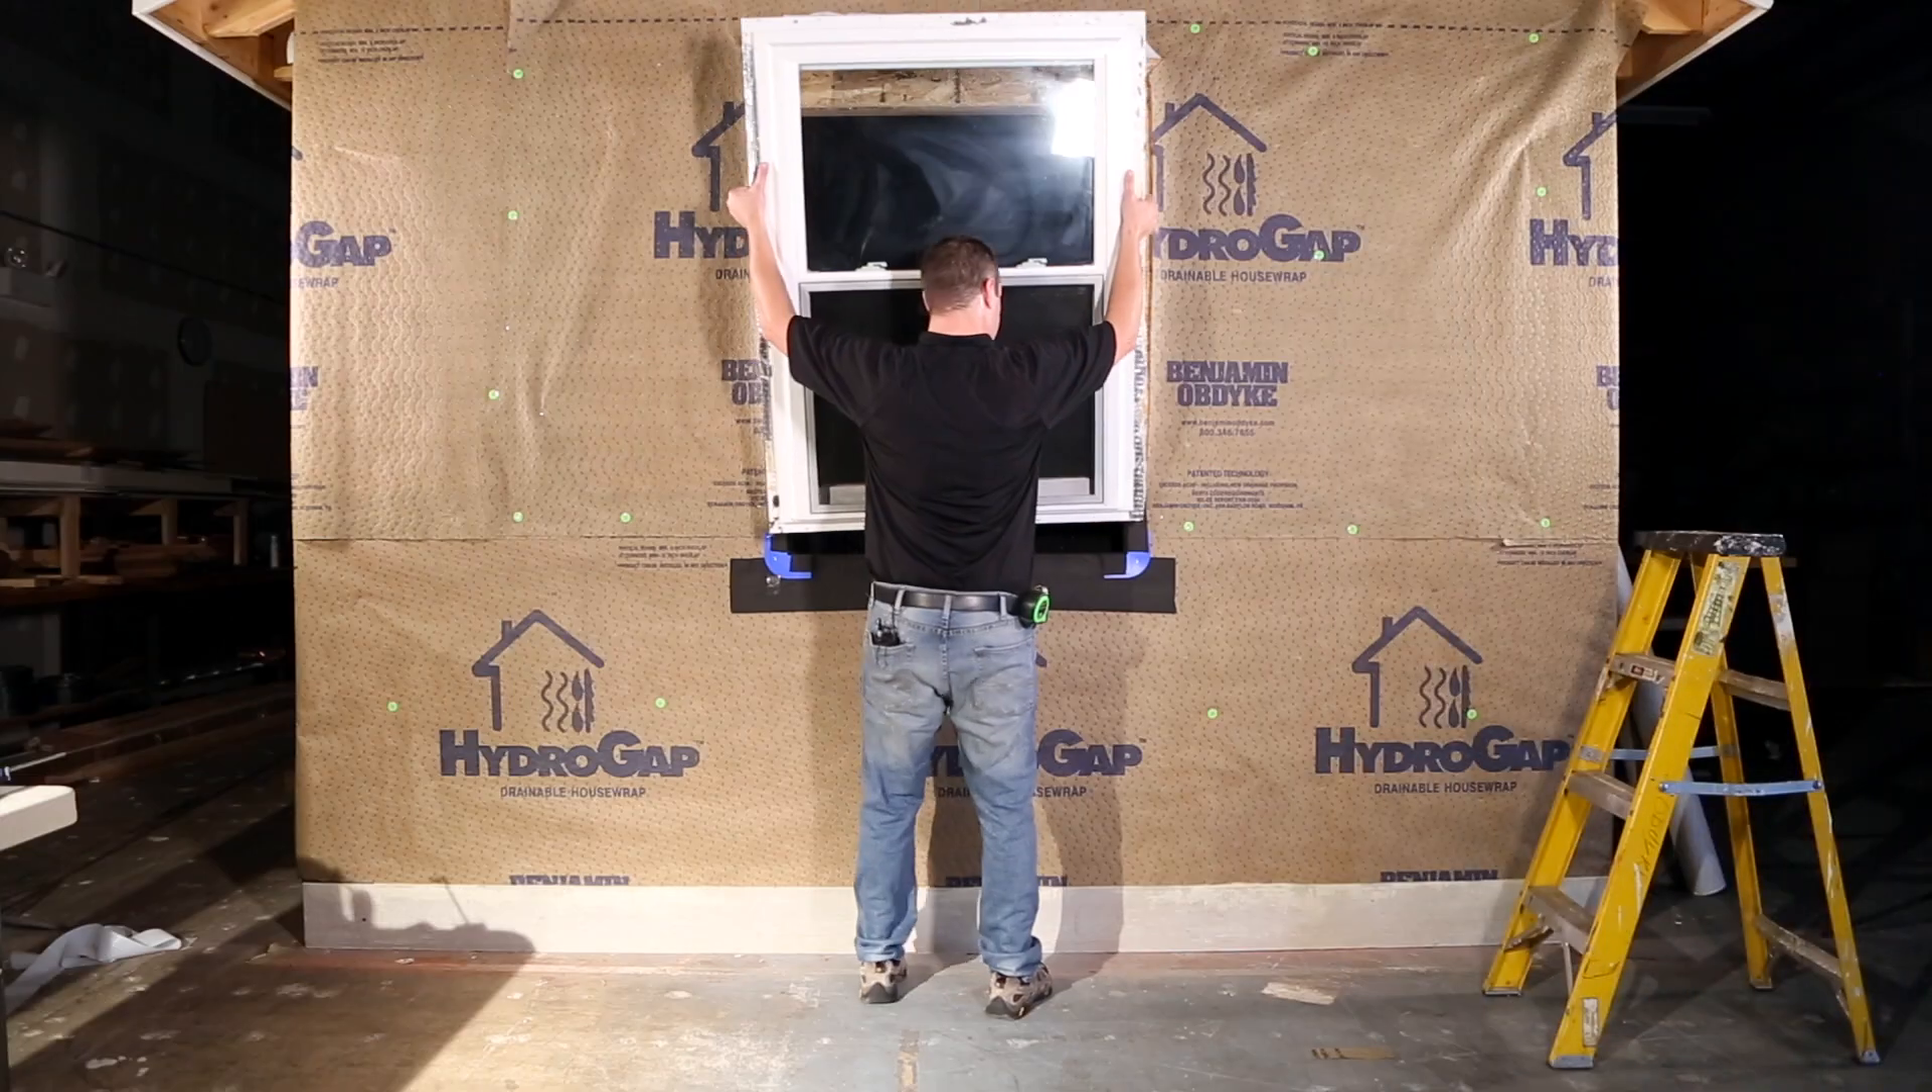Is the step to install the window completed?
No.